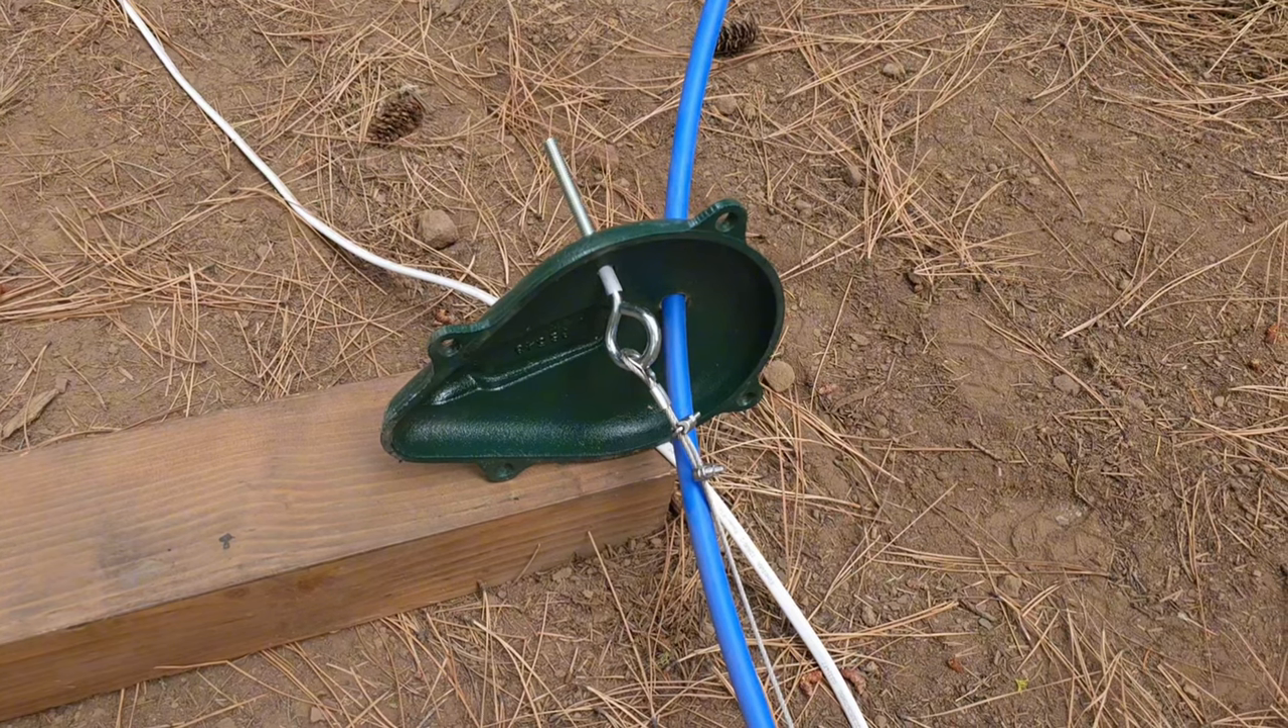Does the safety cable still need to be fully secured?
No.